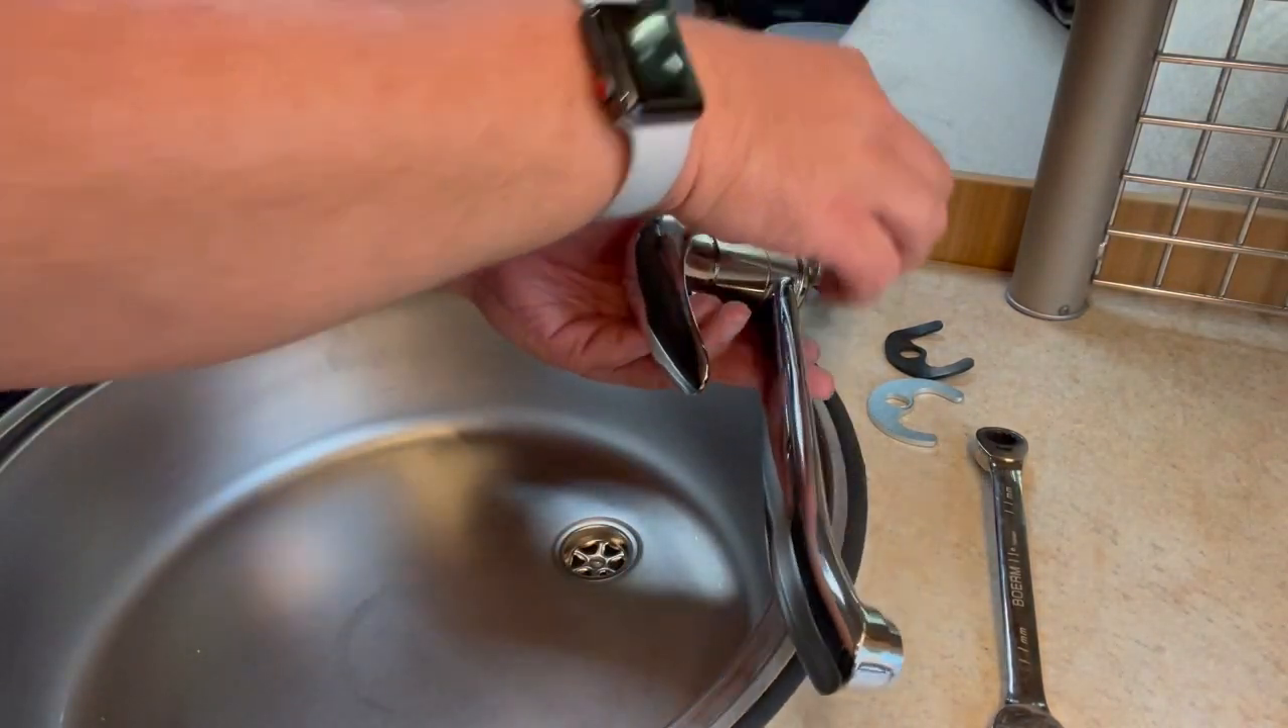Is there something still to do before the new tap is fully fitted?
Yes.